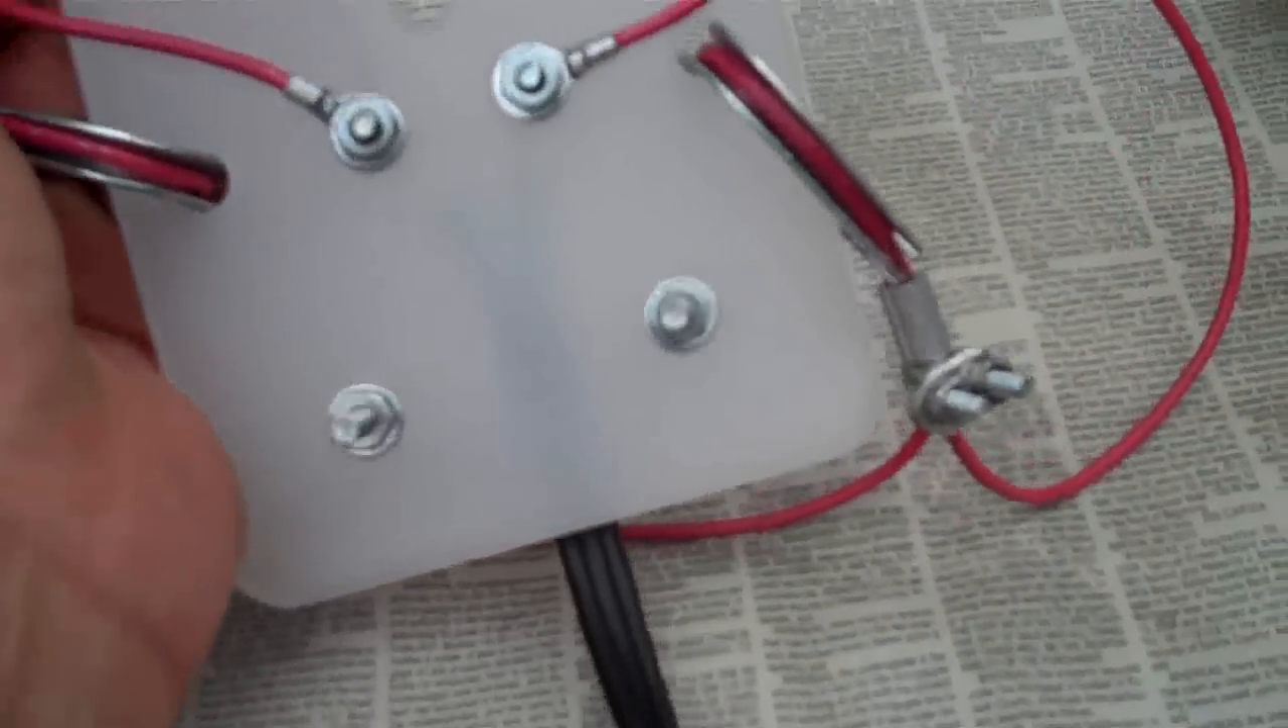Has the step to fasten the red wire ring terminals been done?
Yes.